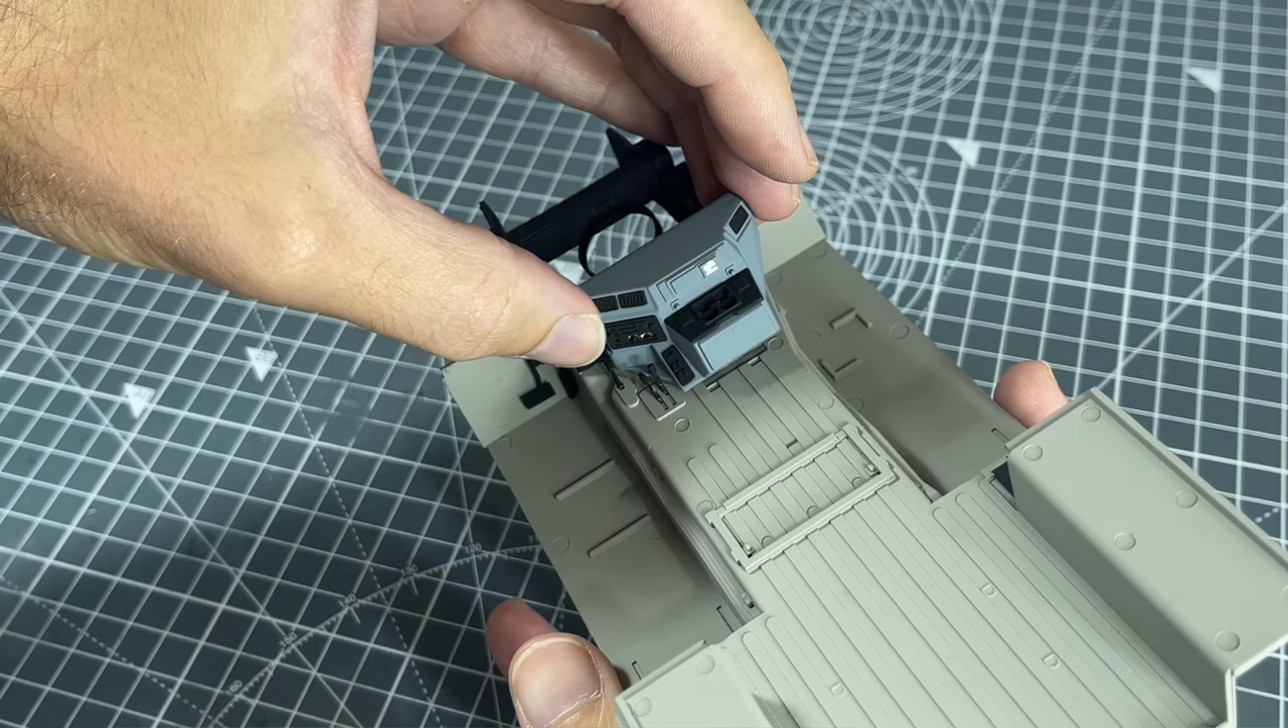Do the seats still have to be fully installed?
Yes.